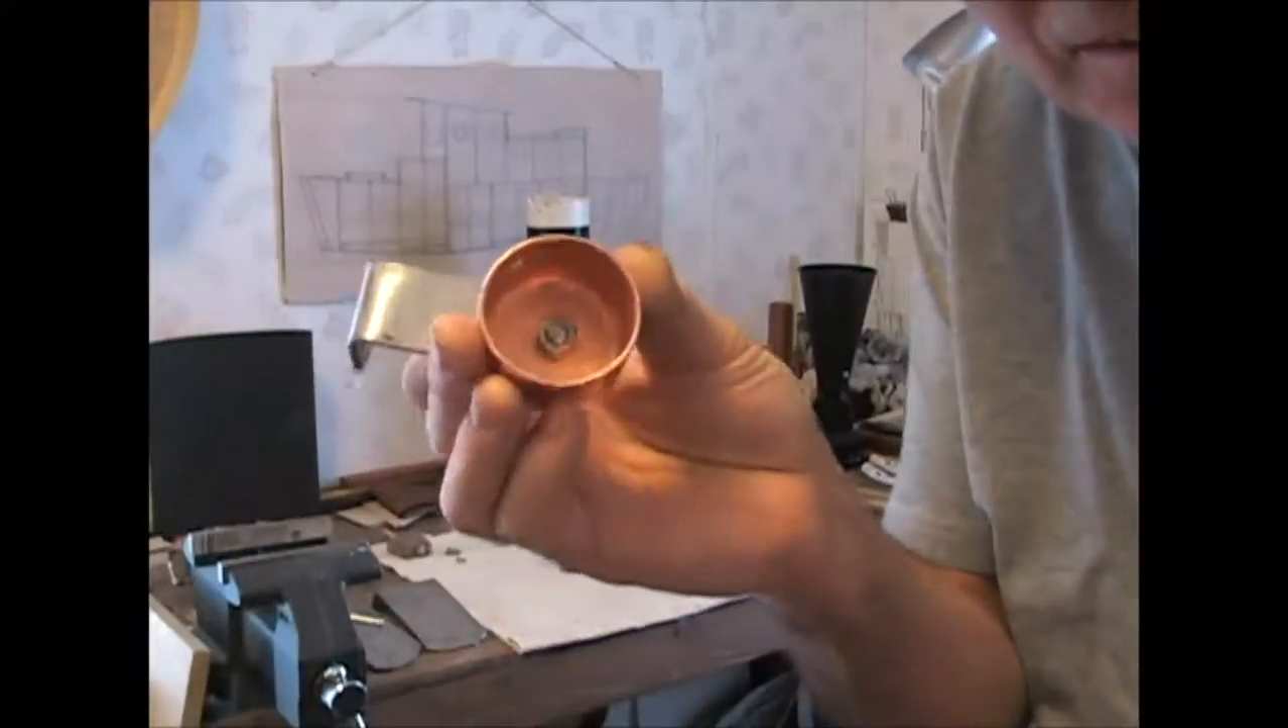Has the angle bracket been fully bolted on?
Yes.